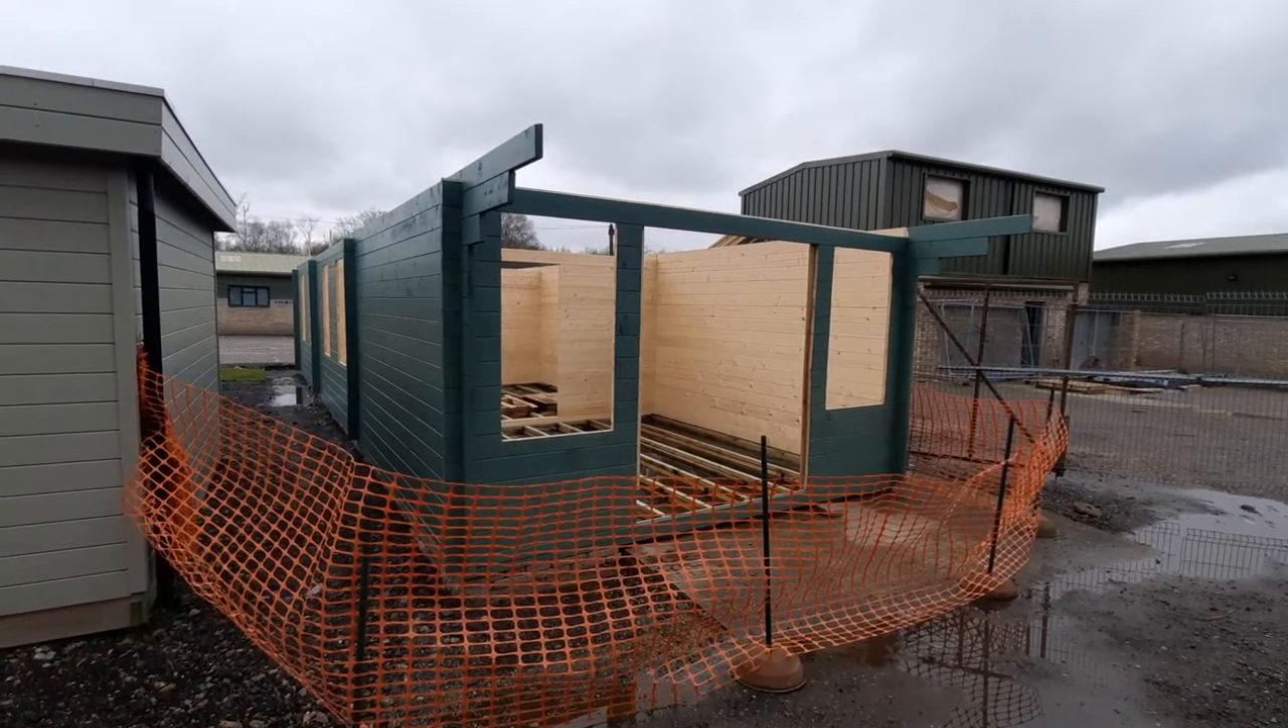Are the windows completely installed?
No.